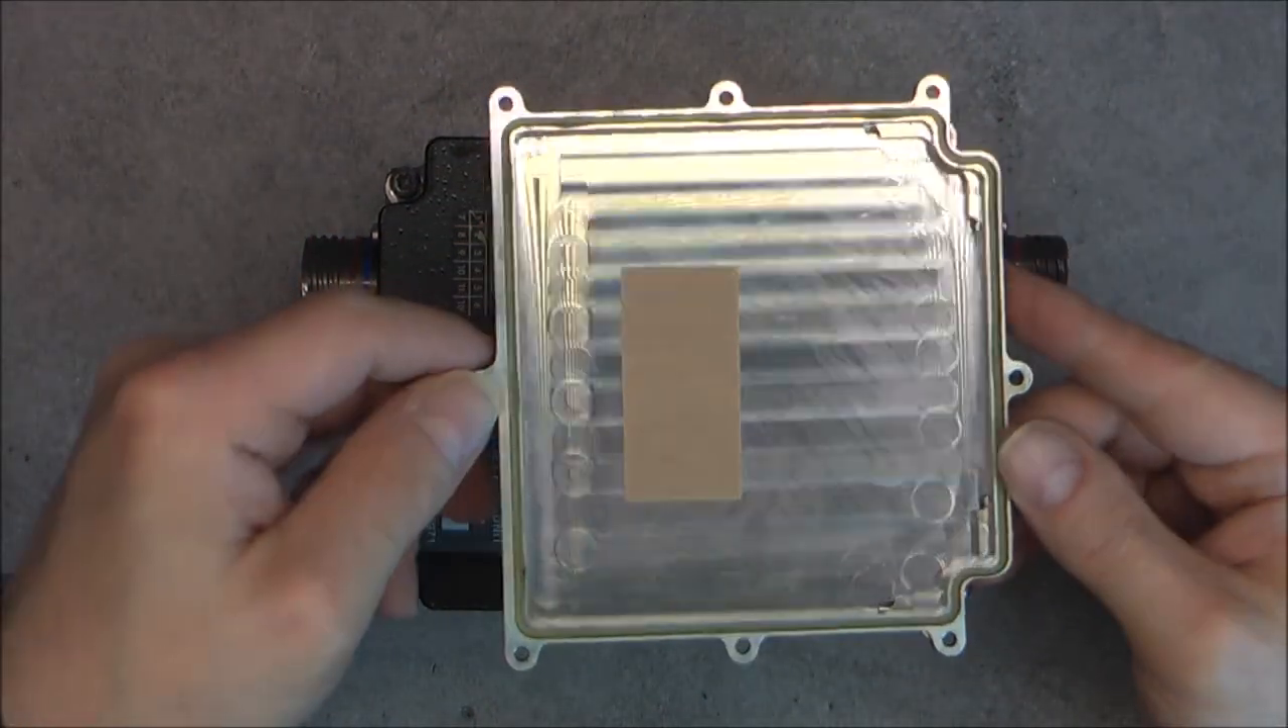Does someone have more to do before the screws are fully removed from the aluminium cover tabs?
No.